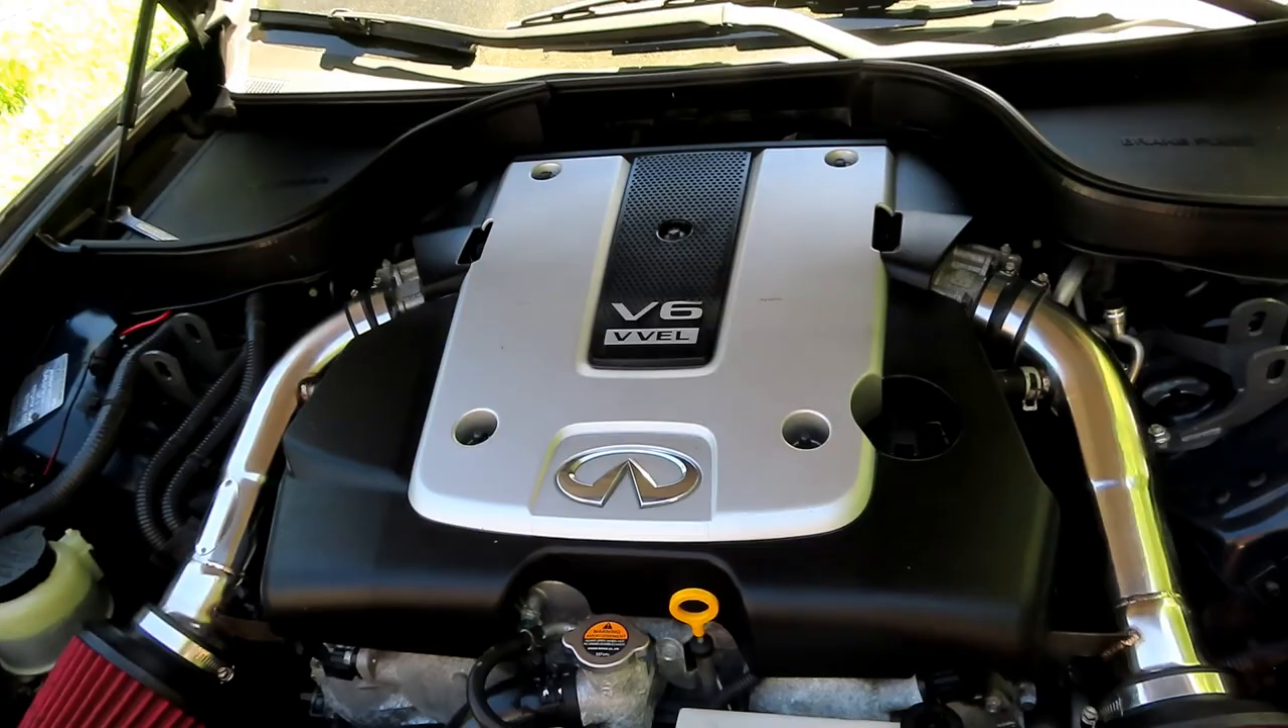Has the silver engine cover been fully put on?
Yes.